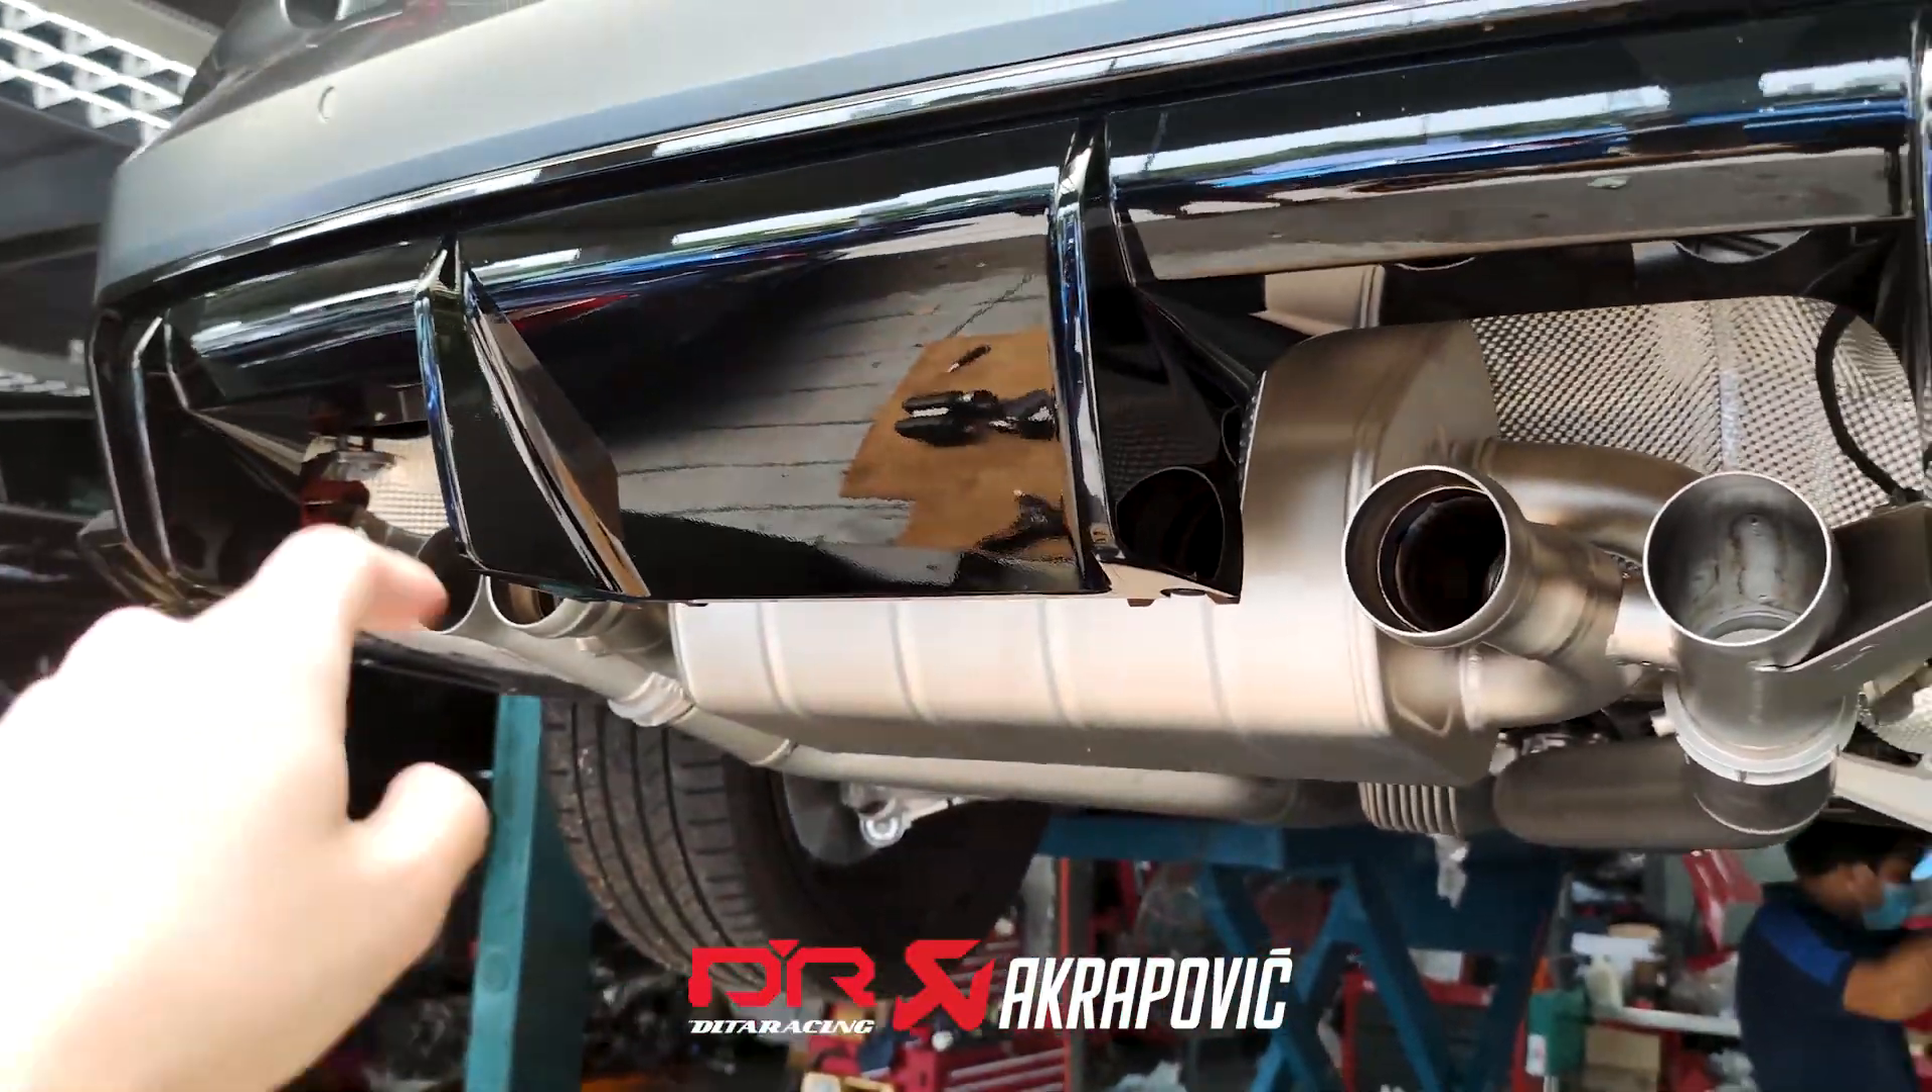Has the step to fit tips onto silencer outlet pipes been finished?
No.